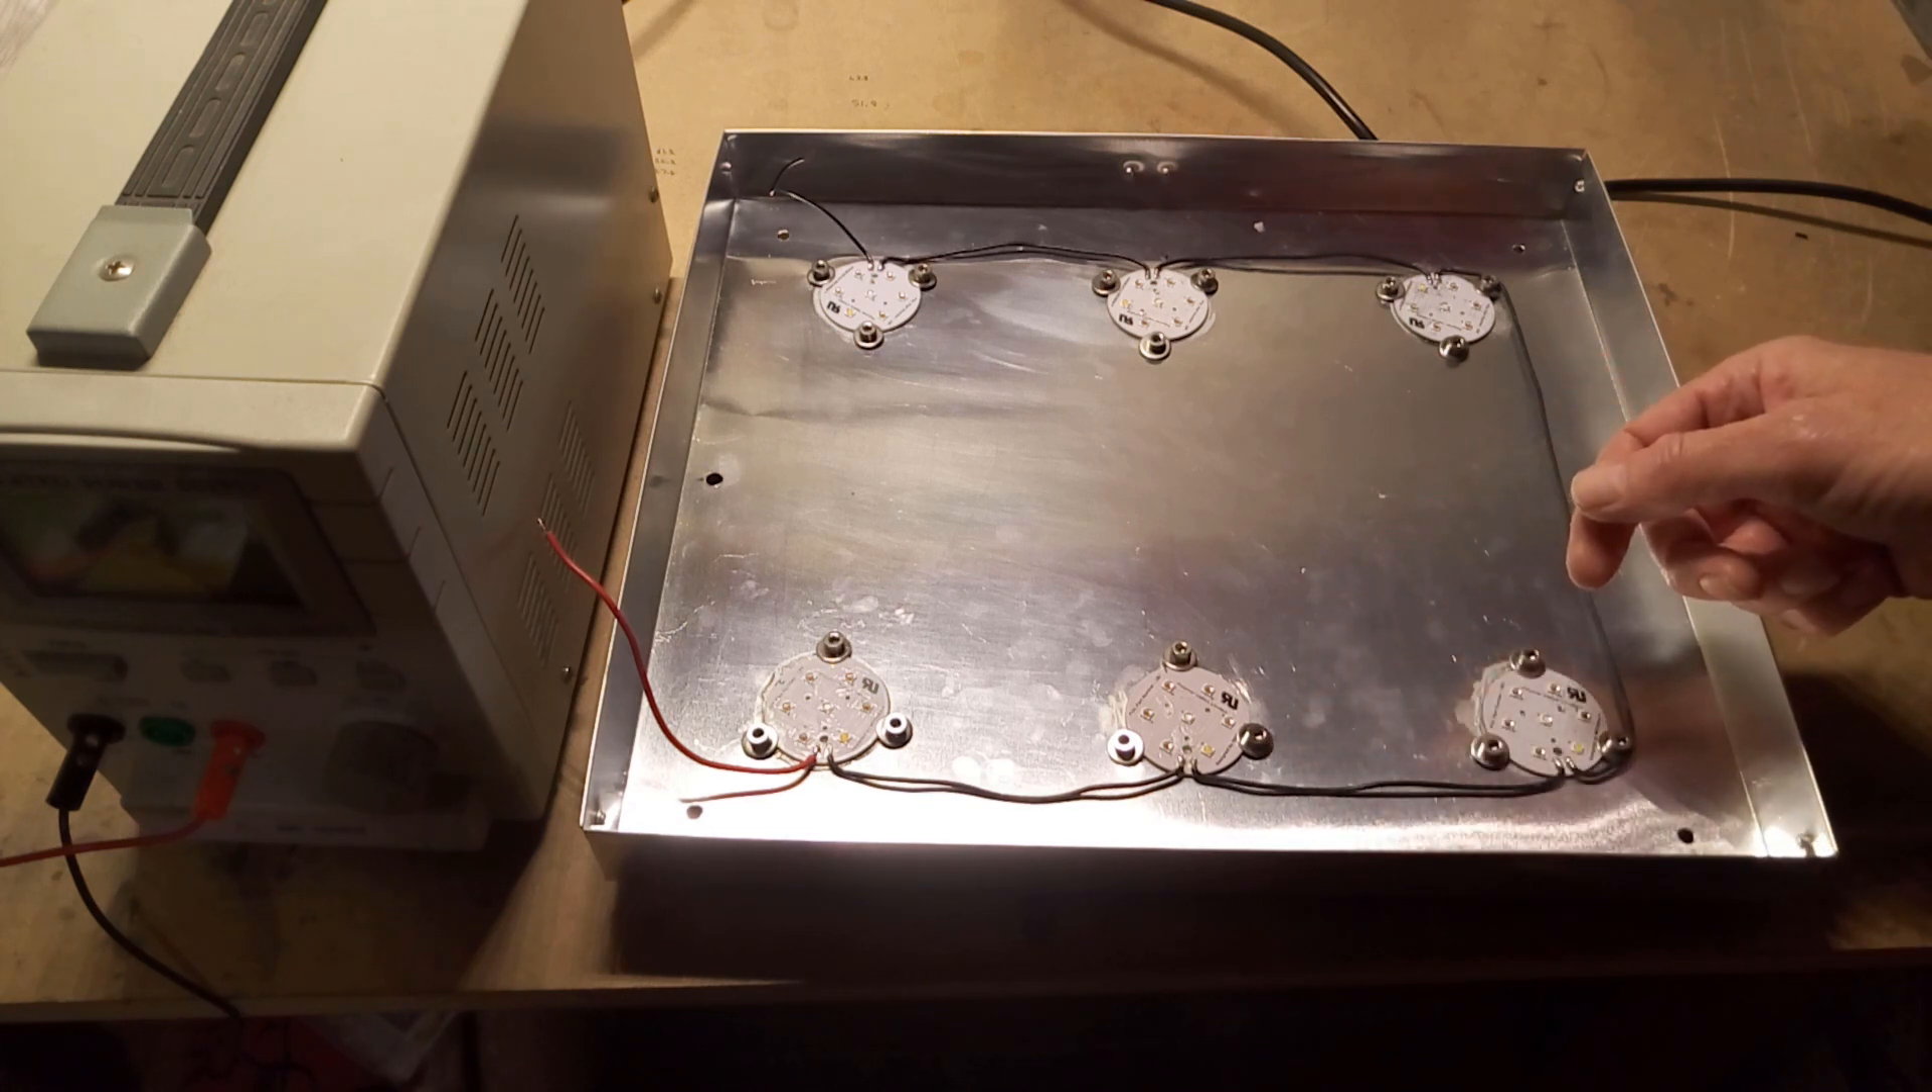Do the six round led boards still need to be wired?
No.